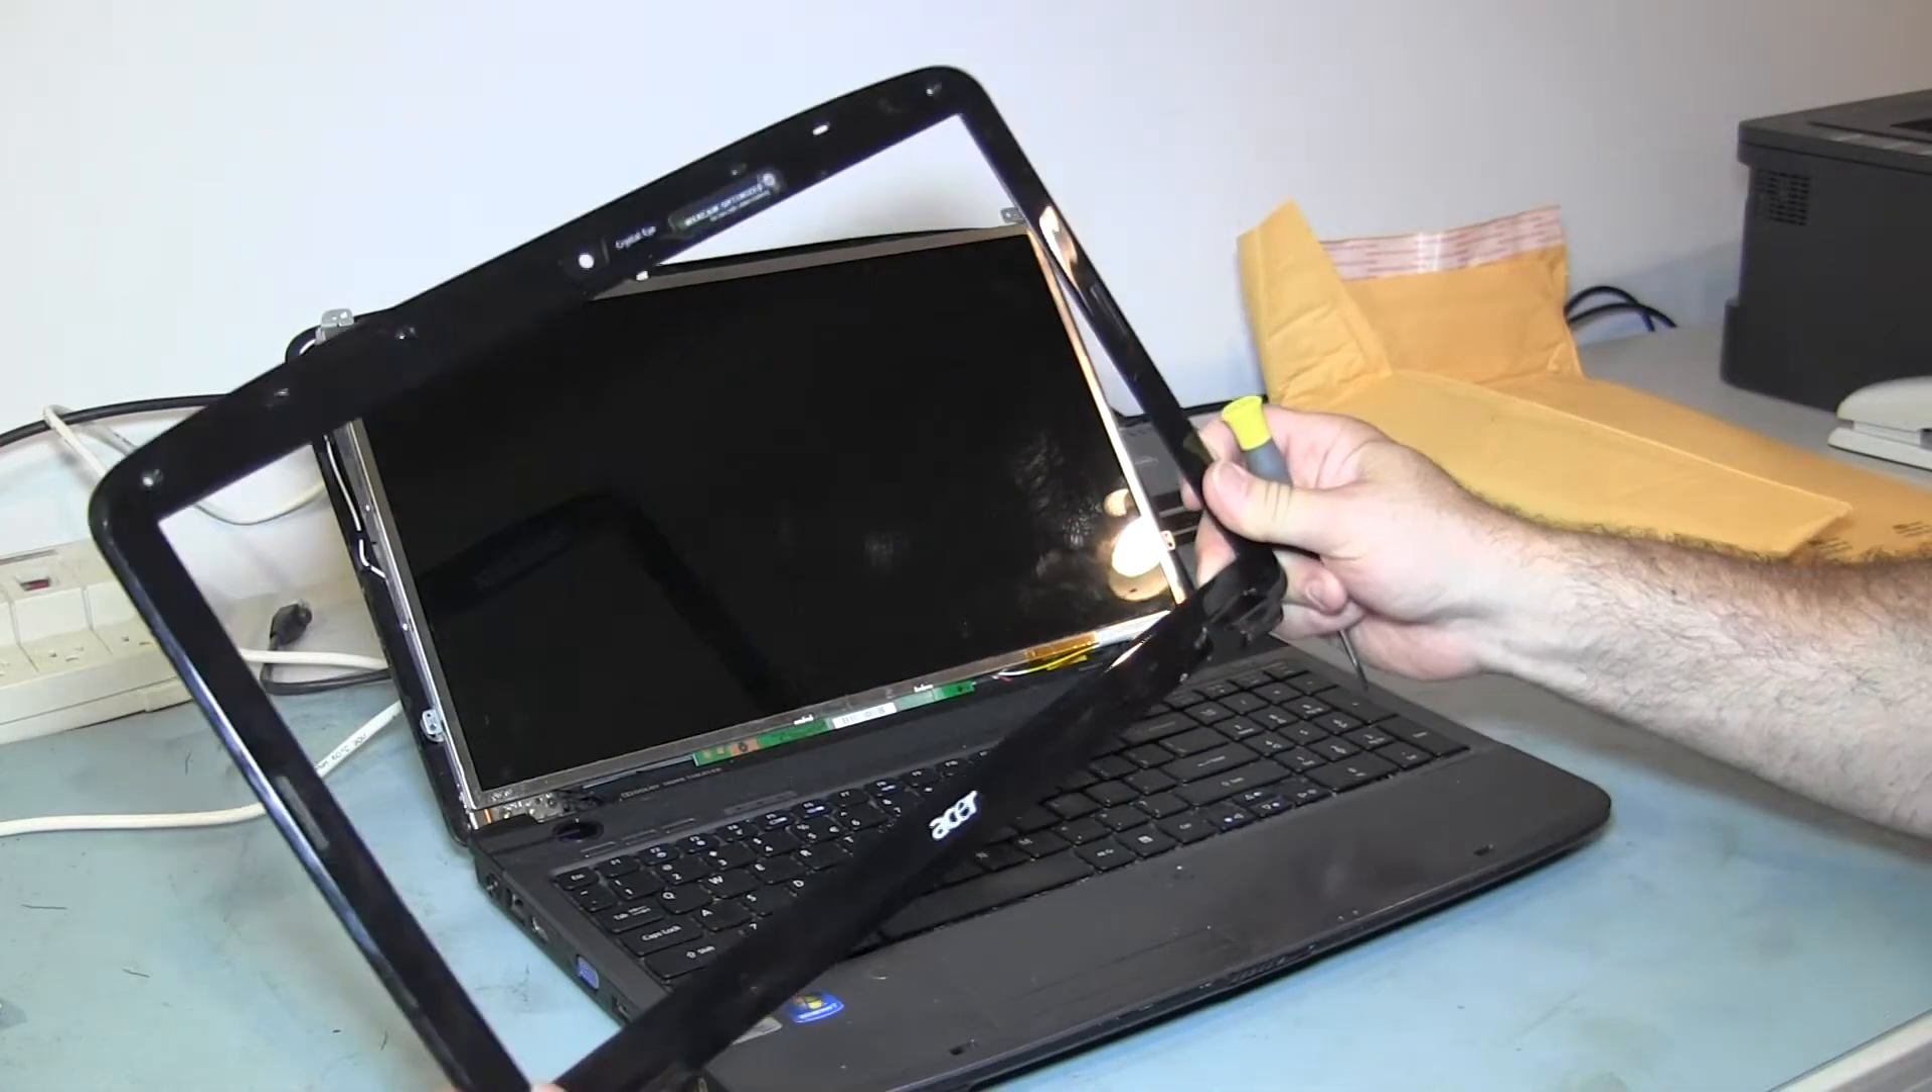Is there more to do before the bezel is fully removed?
No.